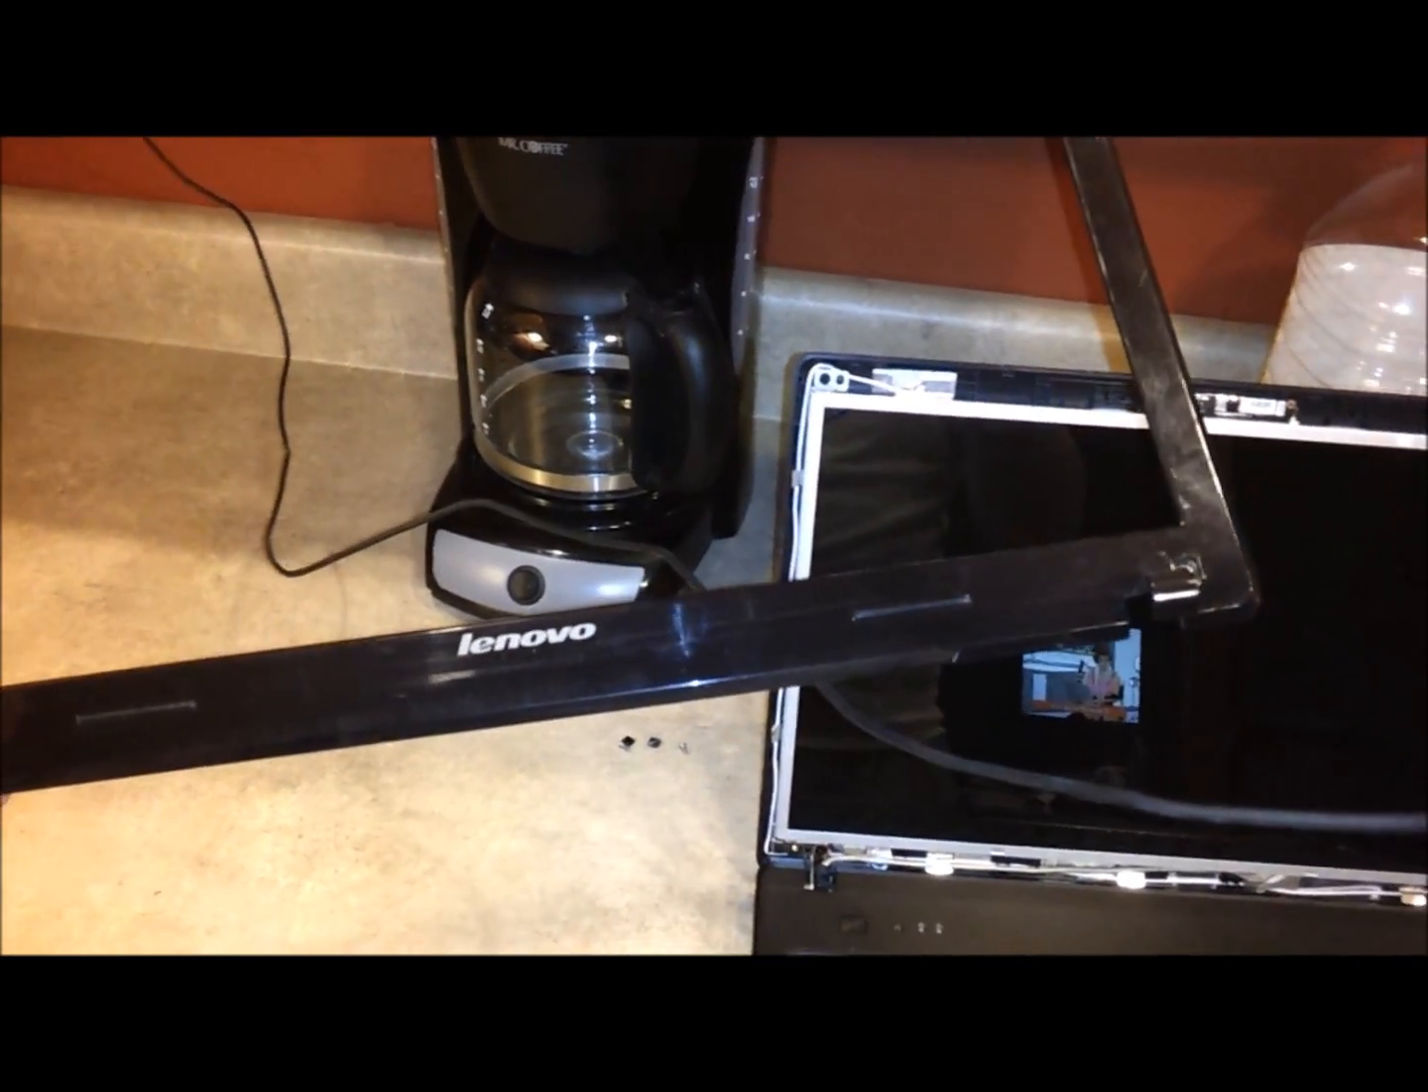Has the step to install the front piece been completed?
No.